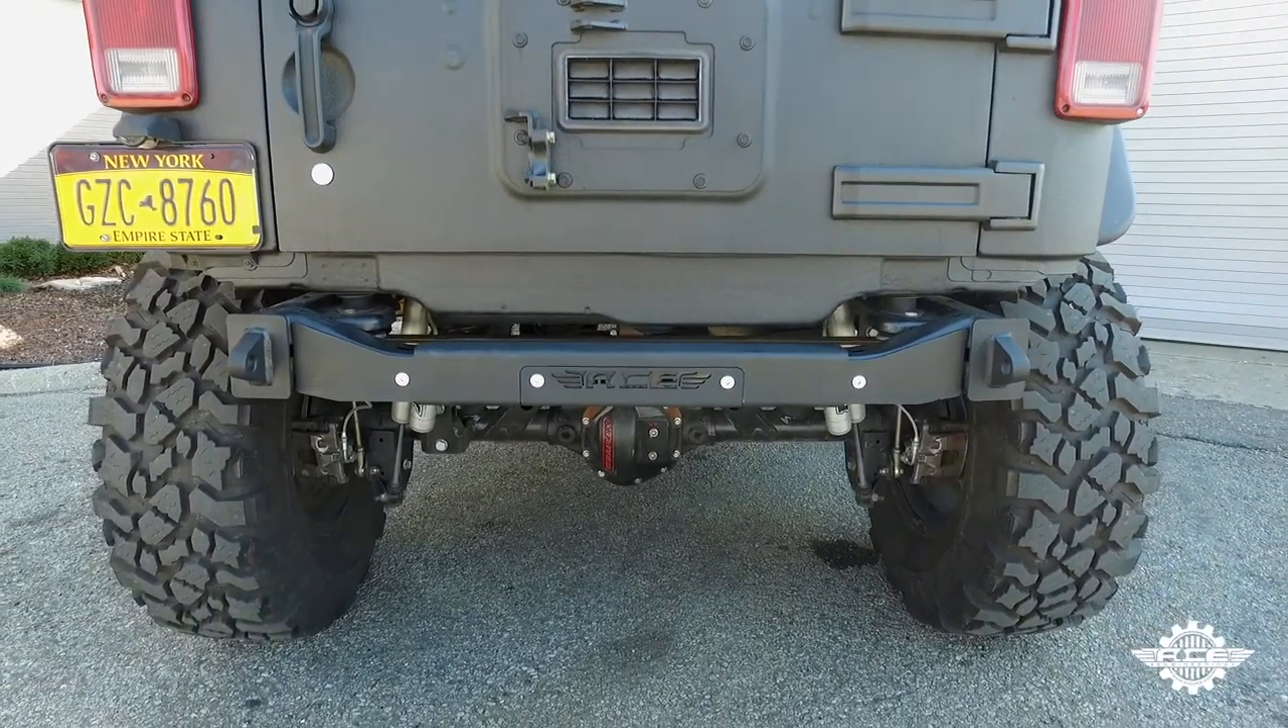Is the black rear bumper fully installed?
Yes.